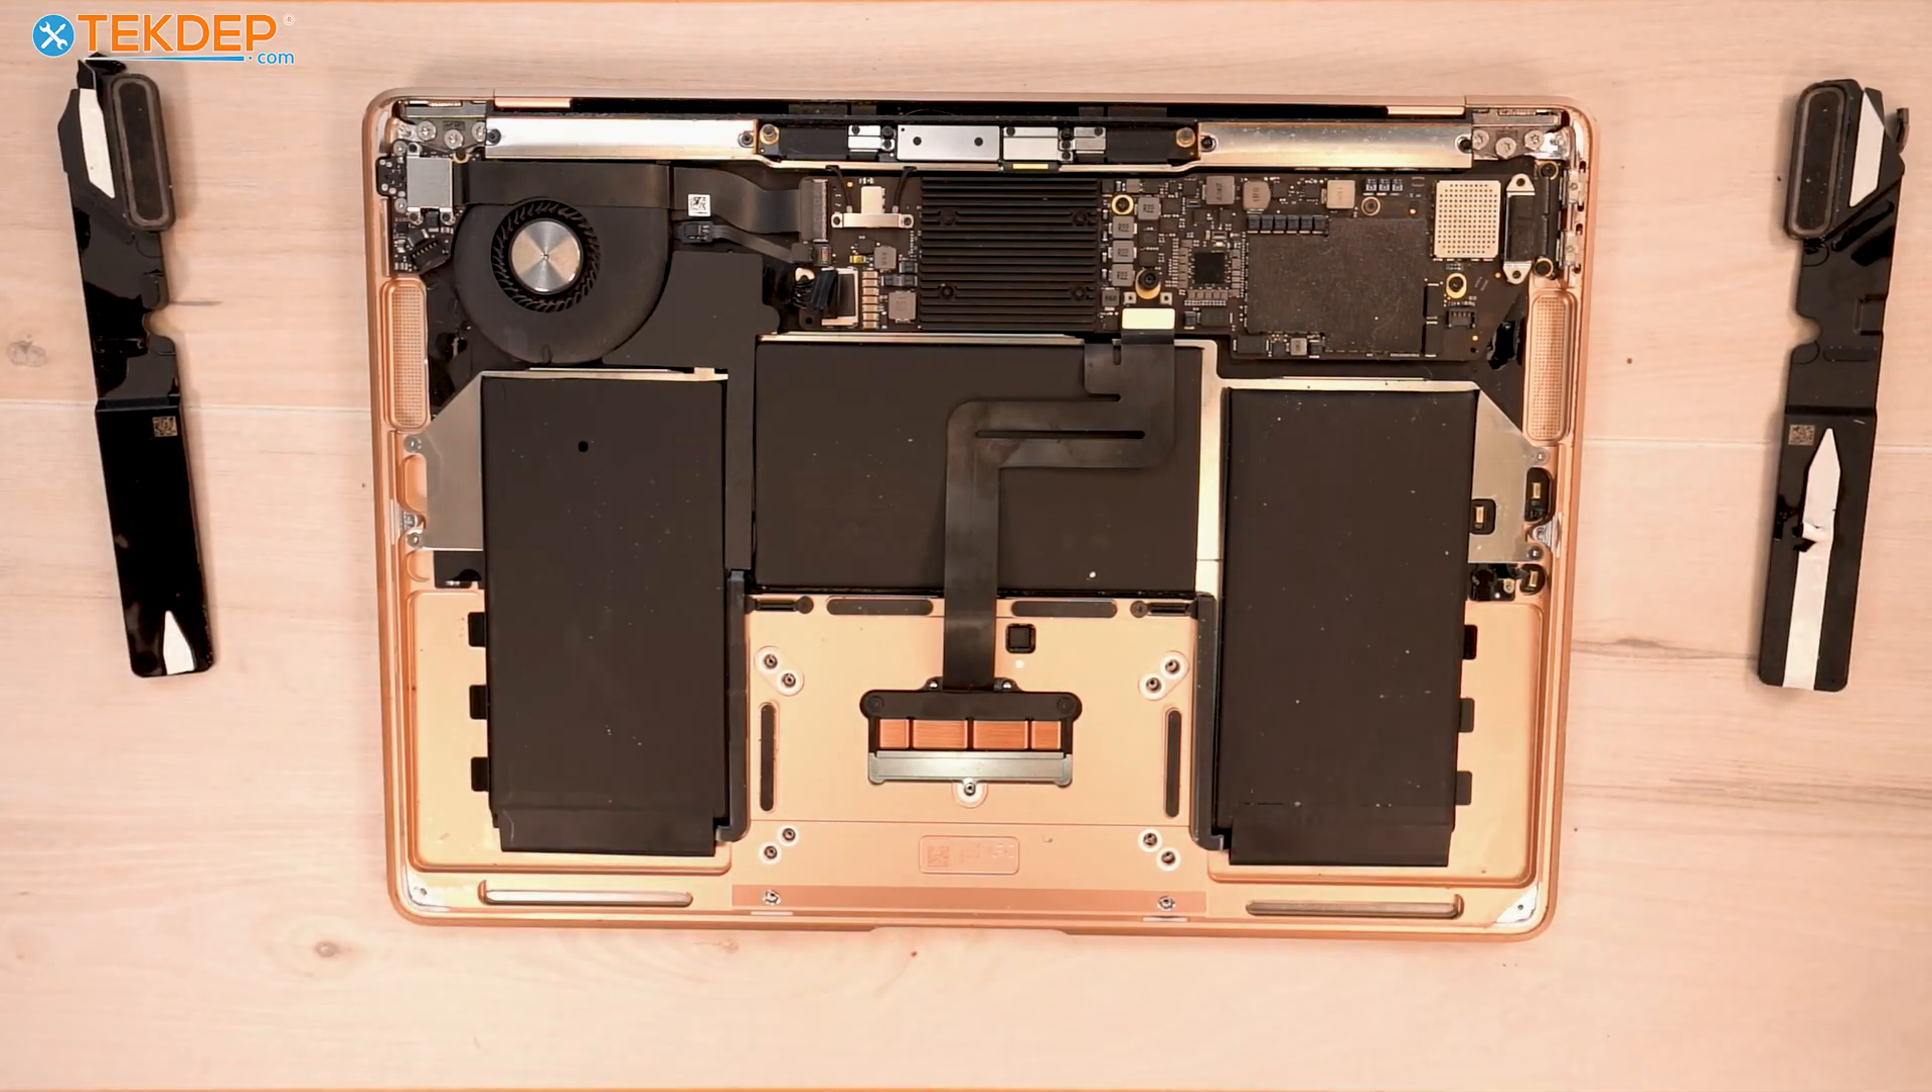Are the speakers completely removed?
Yes.